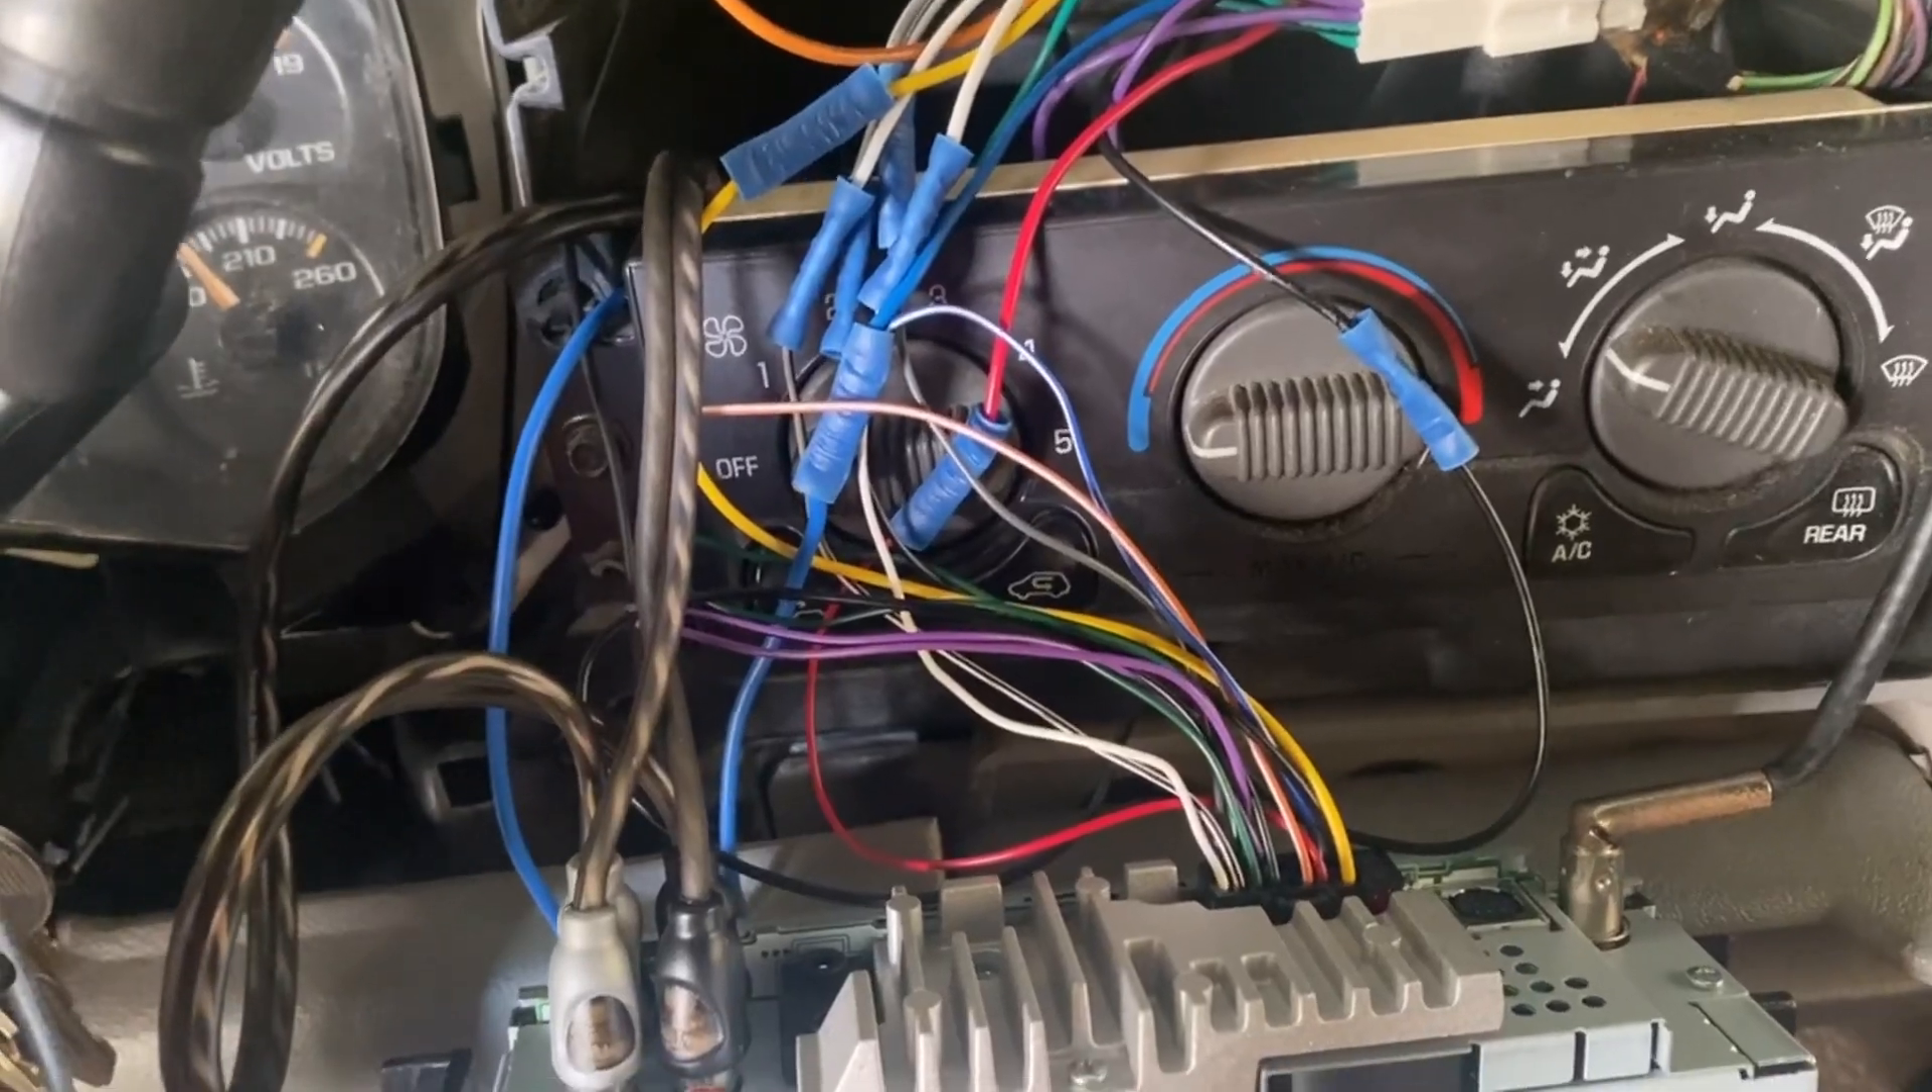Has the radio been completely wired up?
Yes.